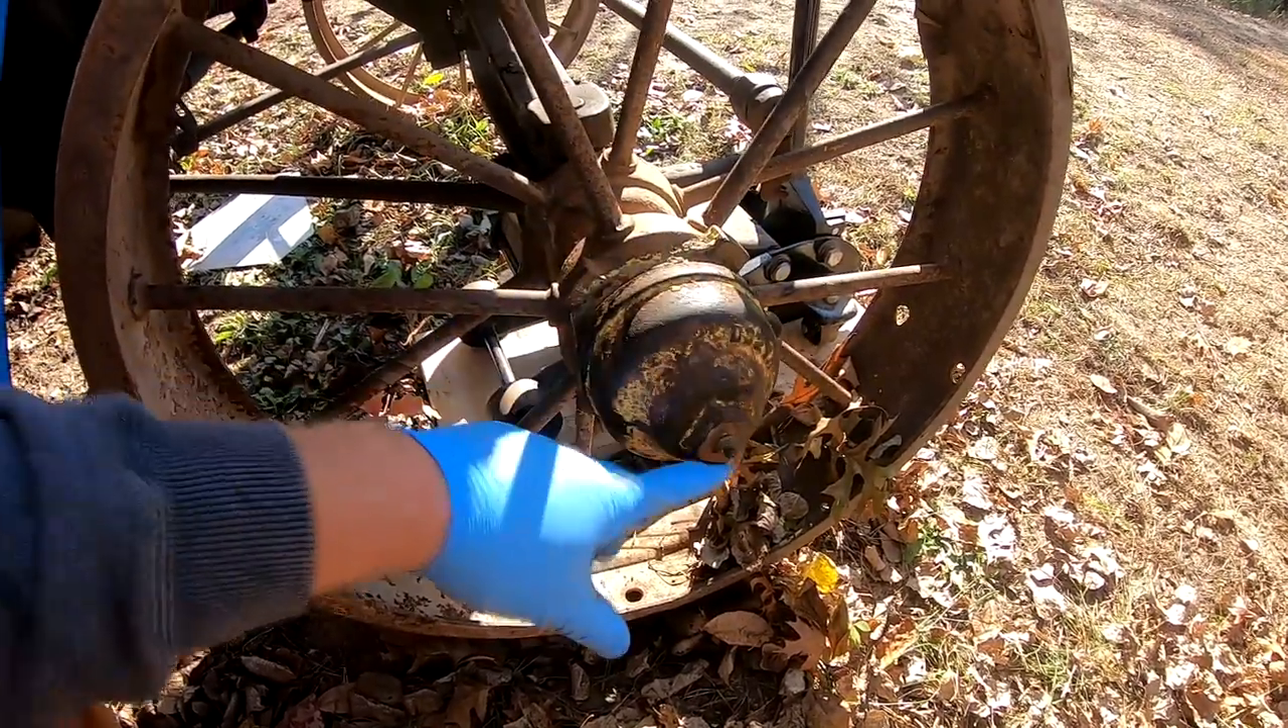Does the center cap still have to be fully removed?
Yes.